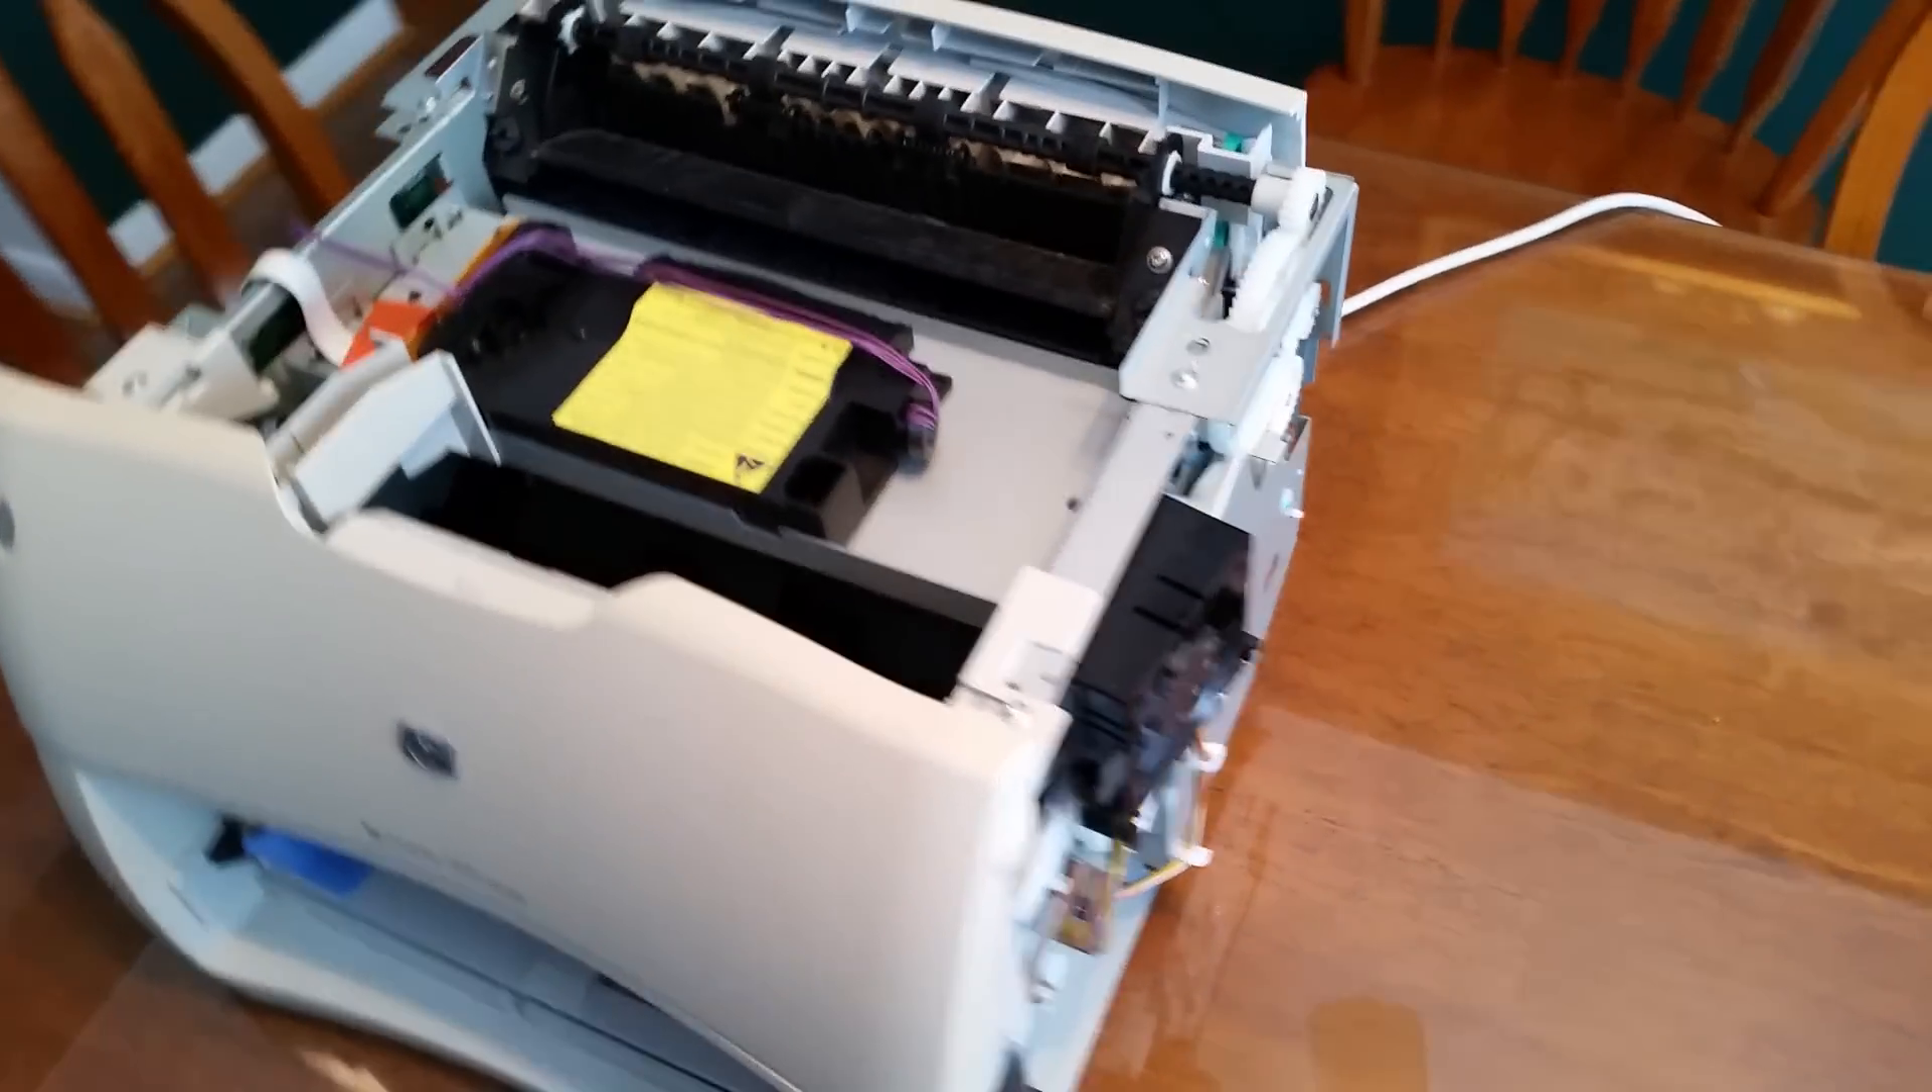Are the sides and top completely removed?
Yes.